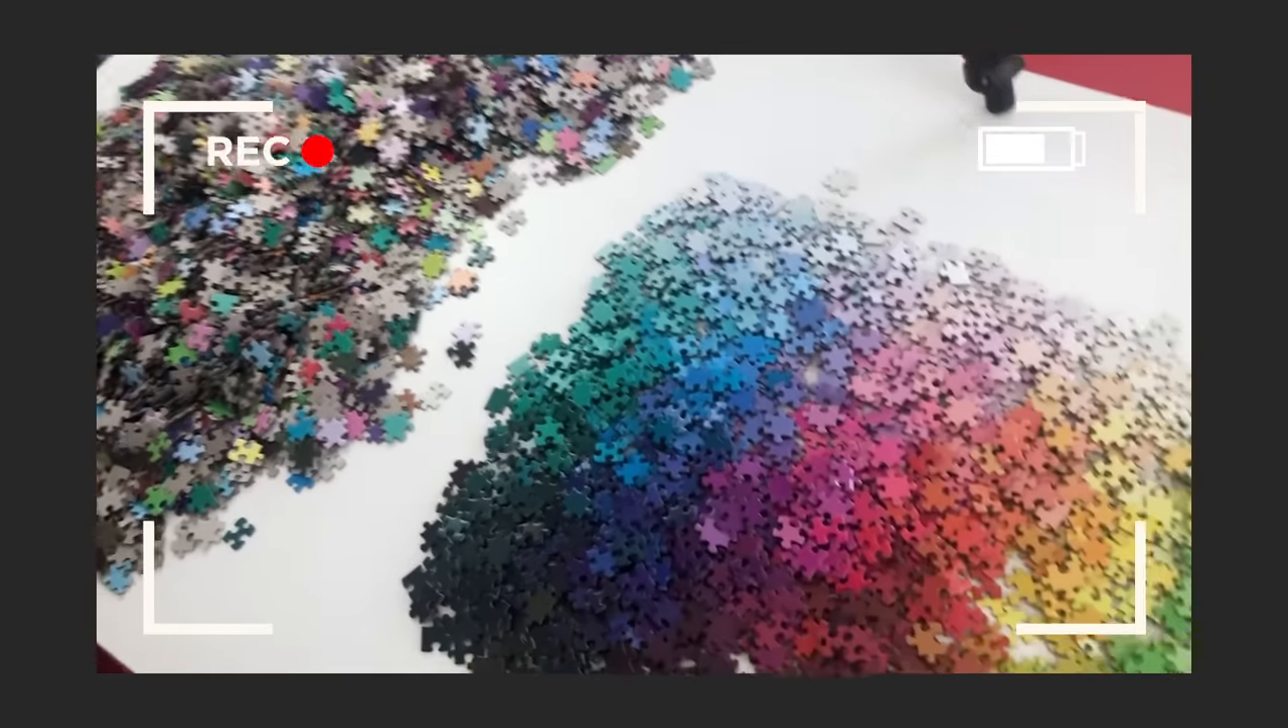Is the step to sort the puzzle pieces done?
No.